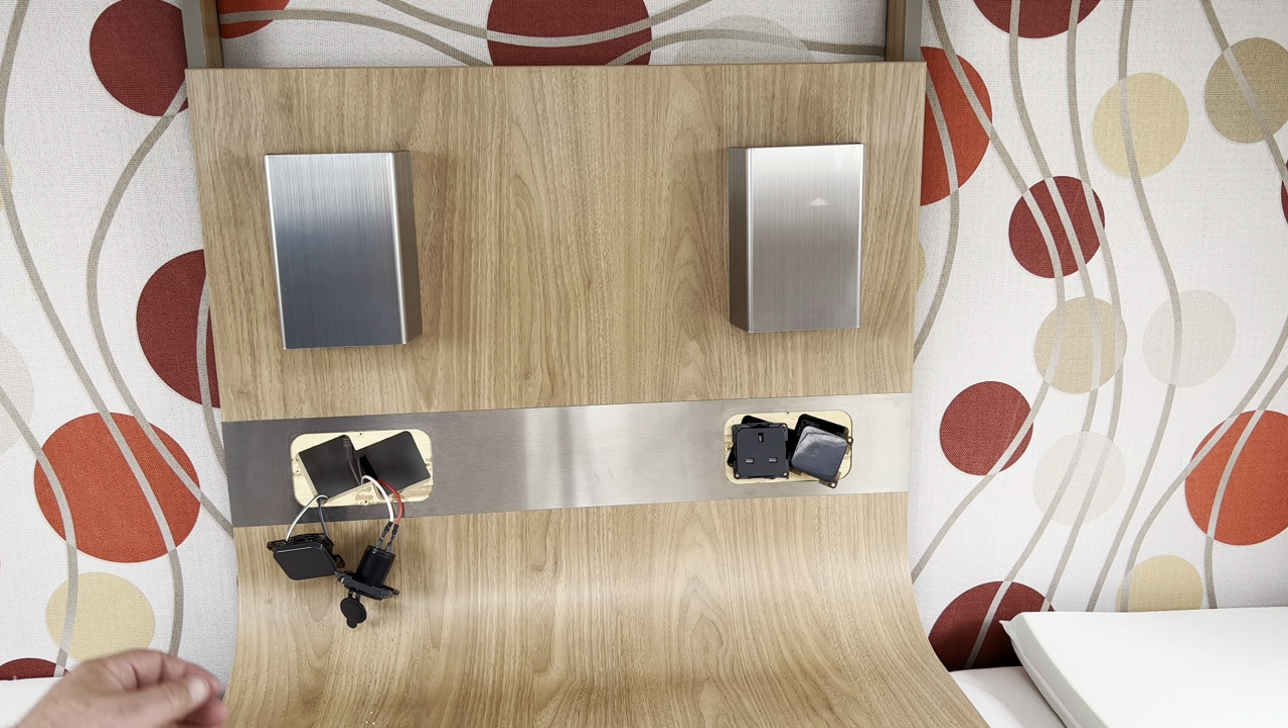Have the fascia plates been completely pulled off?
Yes.